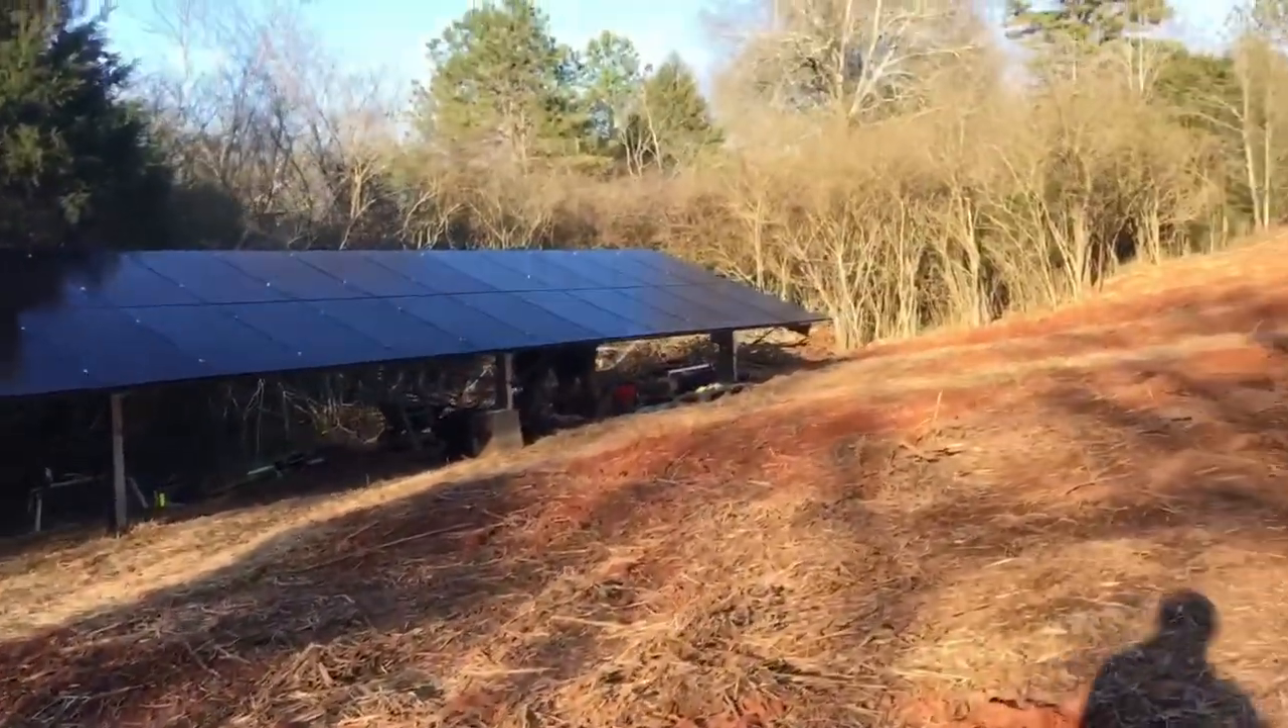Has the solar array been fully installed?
Yes.